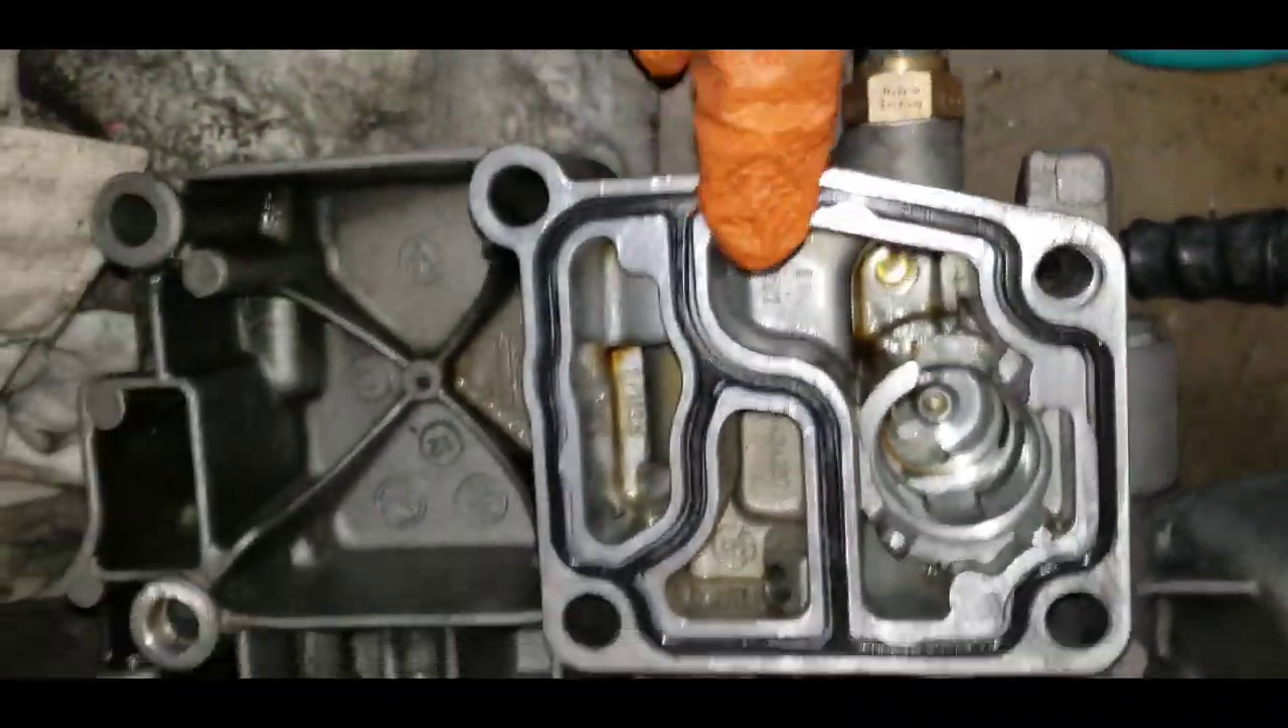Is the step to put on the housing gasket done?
Yes.